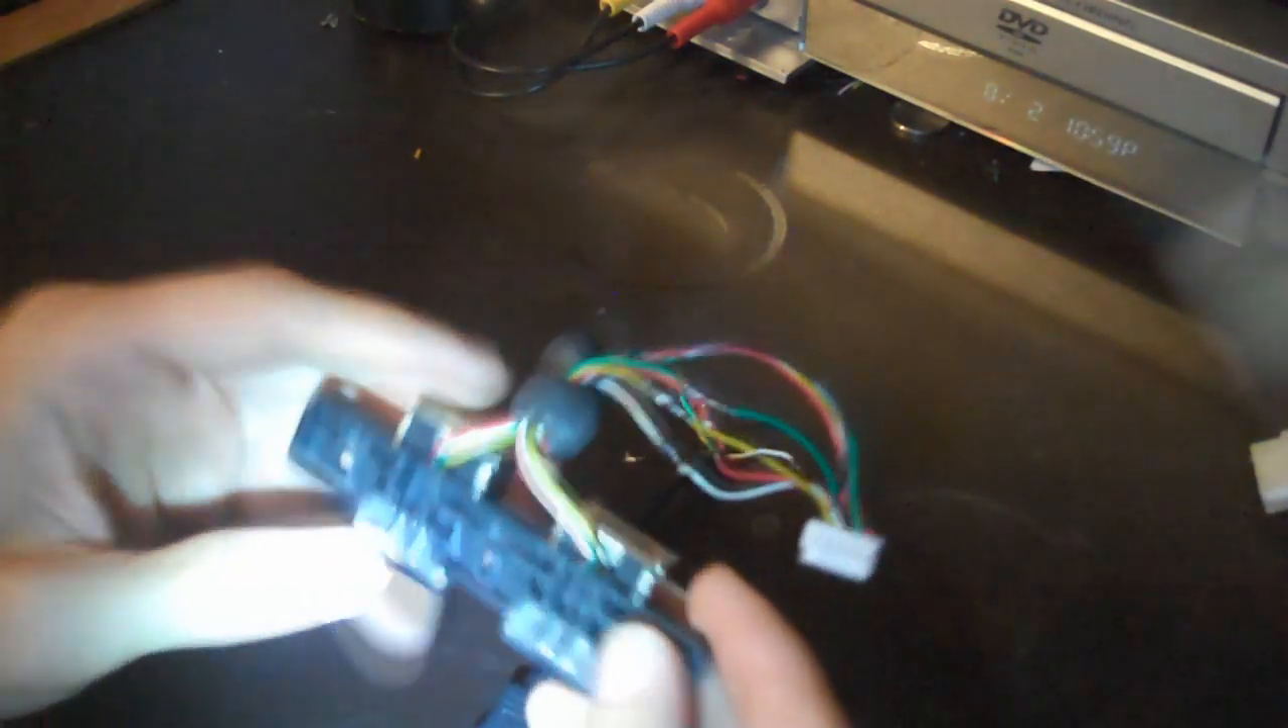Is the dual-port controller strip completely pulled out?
Yes.